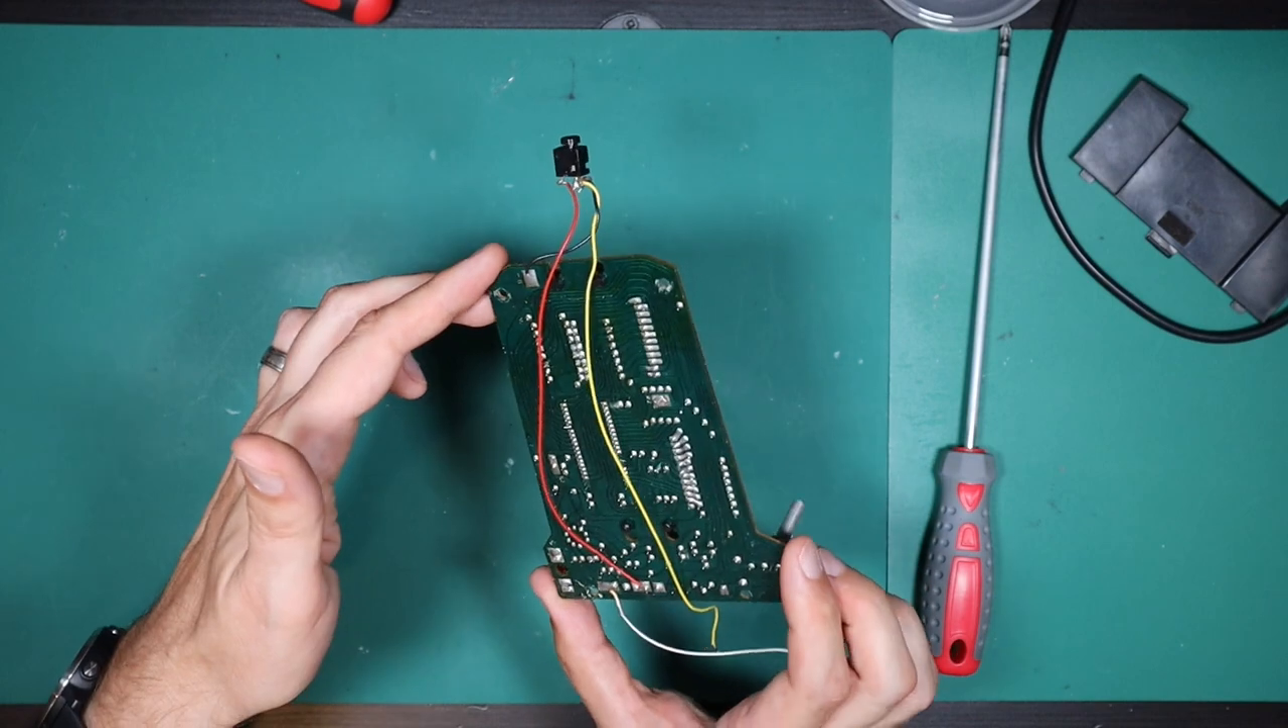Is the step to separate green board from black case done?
Yes.